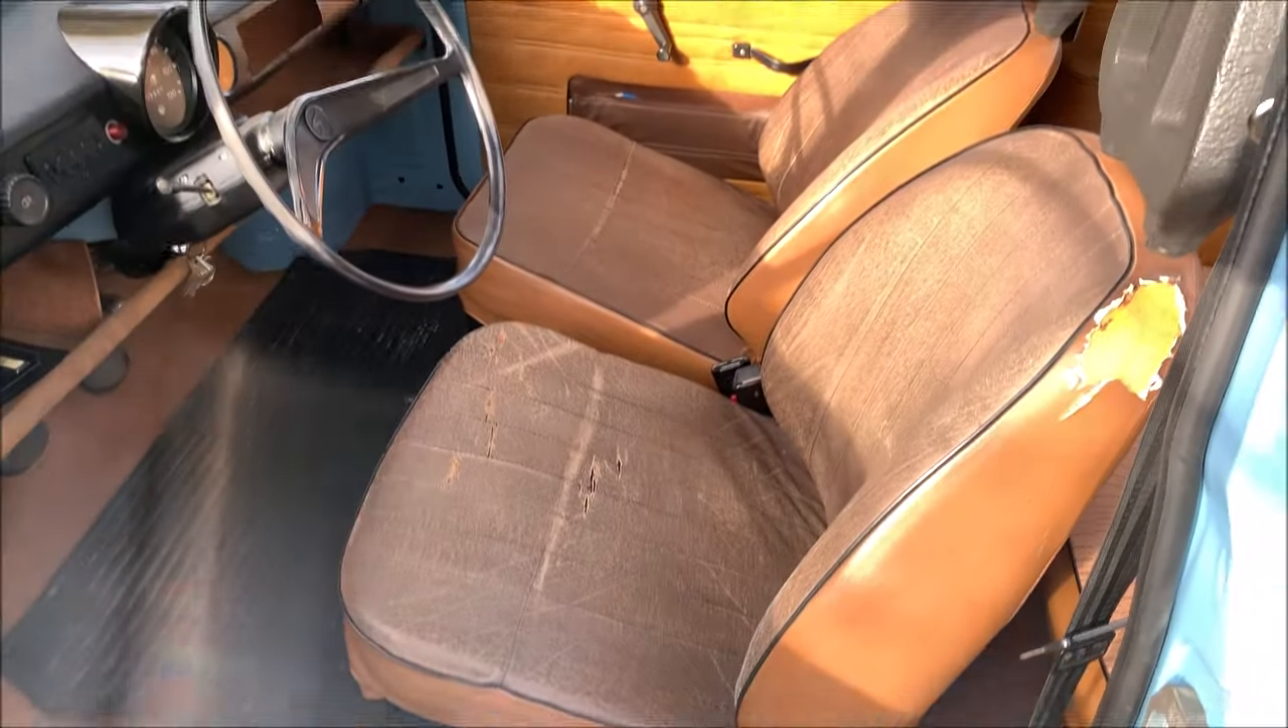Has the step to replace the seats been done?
No.